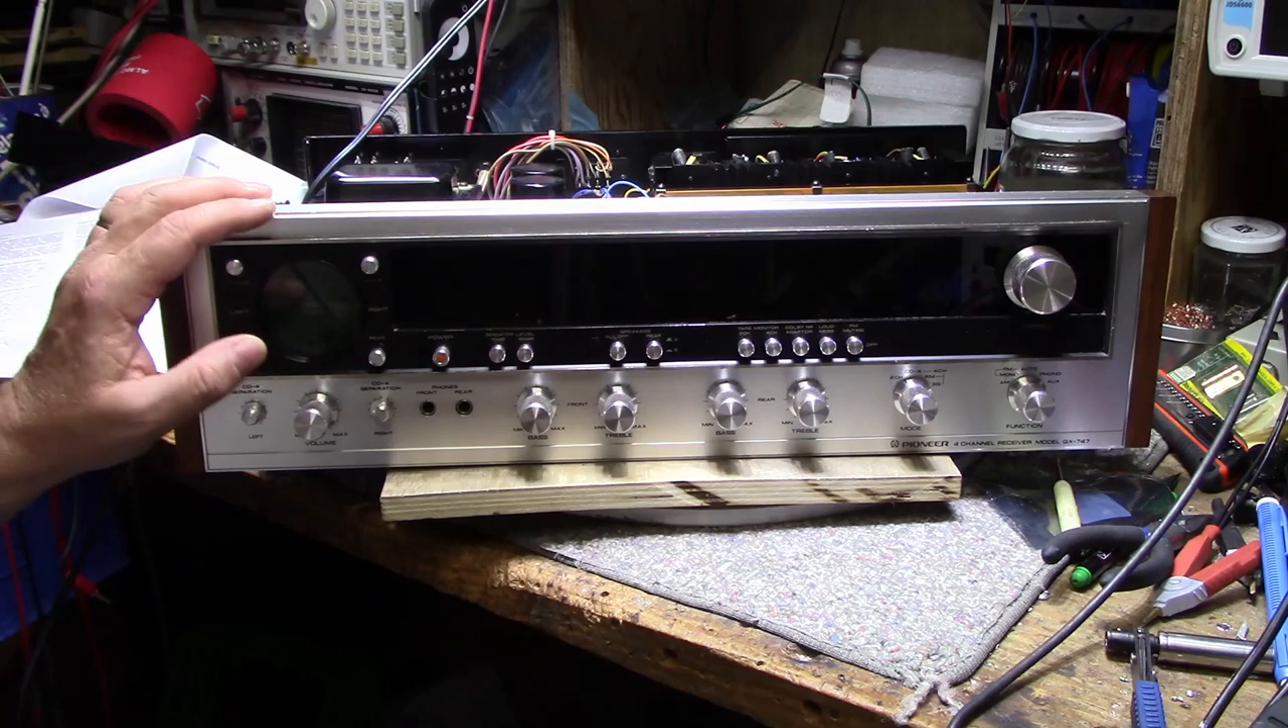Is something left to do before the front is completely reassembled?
No.